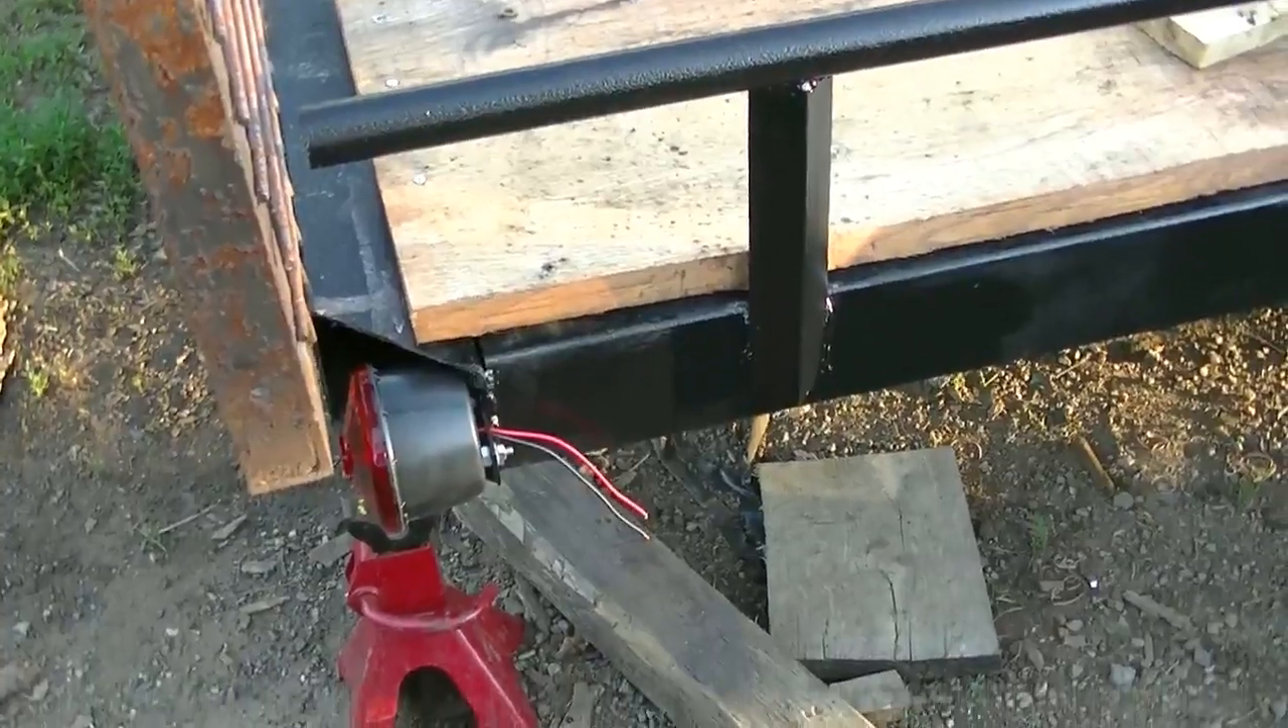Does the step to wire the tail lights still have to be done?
Yes.